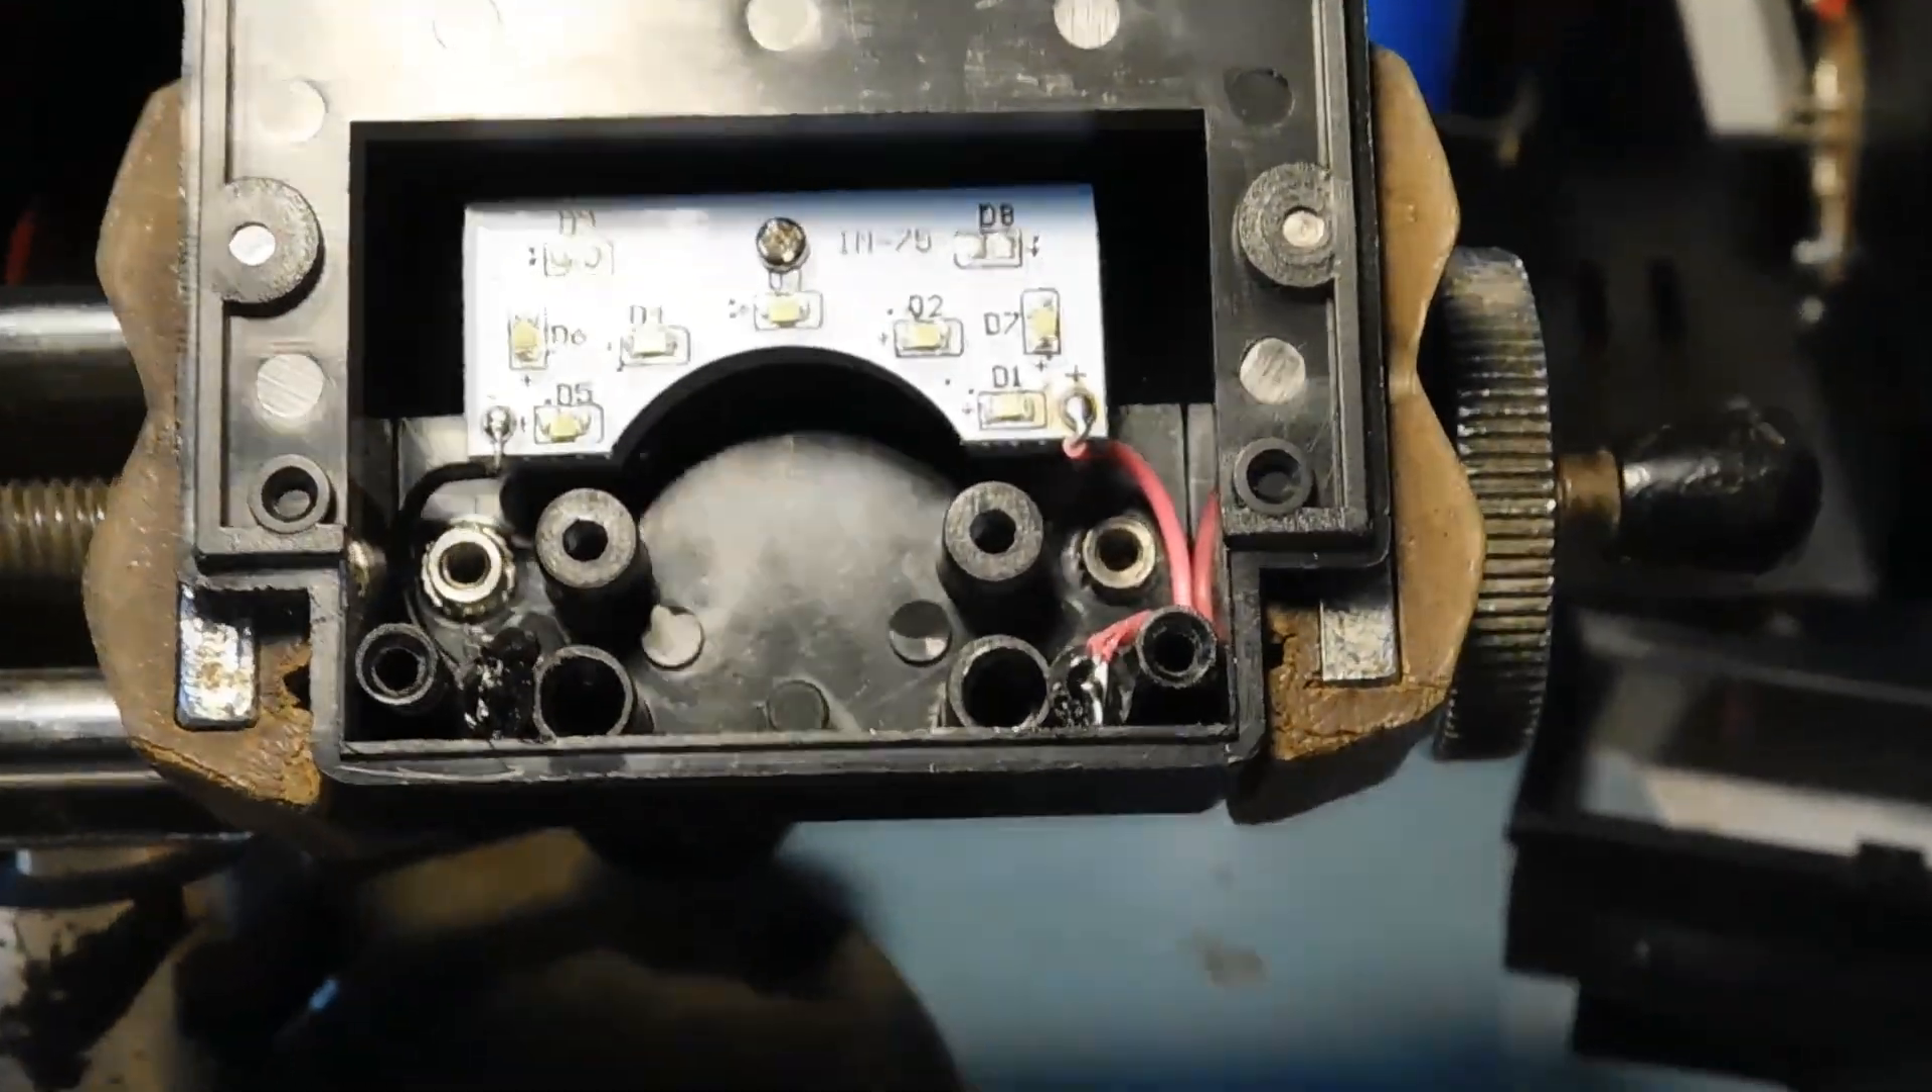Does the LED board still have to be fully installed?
No.